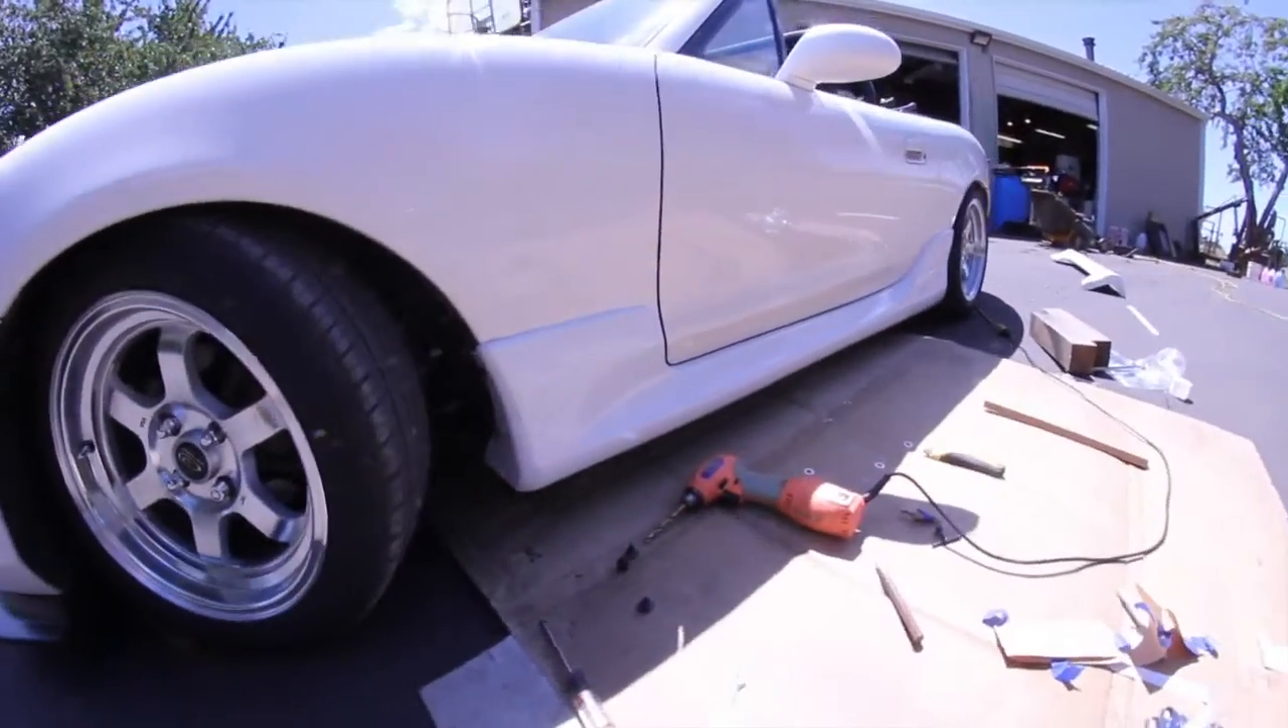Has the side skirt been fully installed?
Yes.